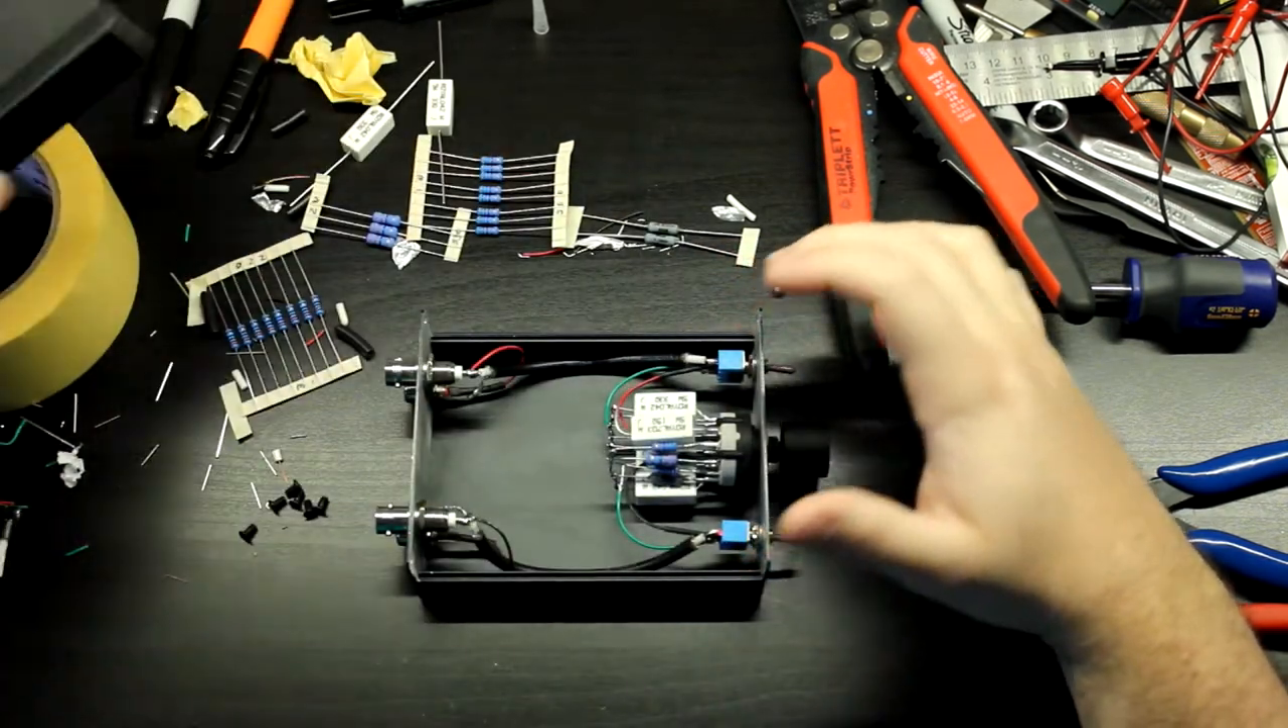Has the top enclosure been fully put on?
No.